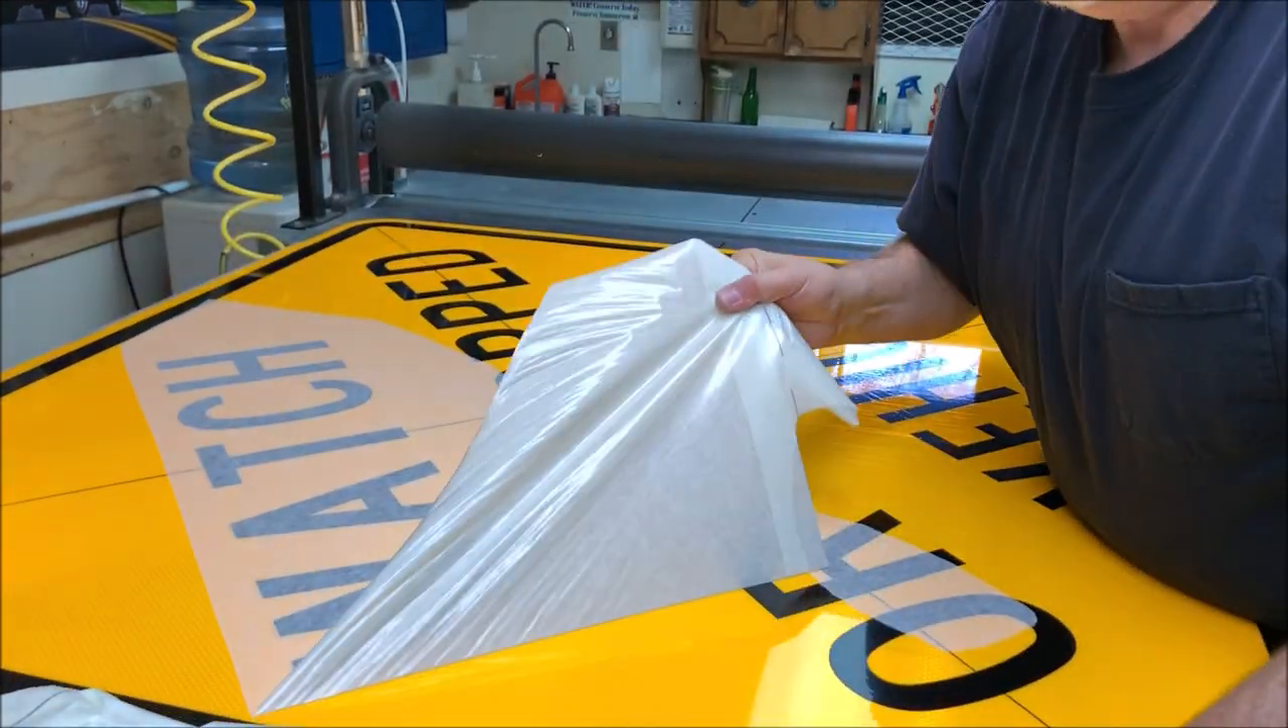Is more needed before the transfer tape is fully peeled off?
Yes.